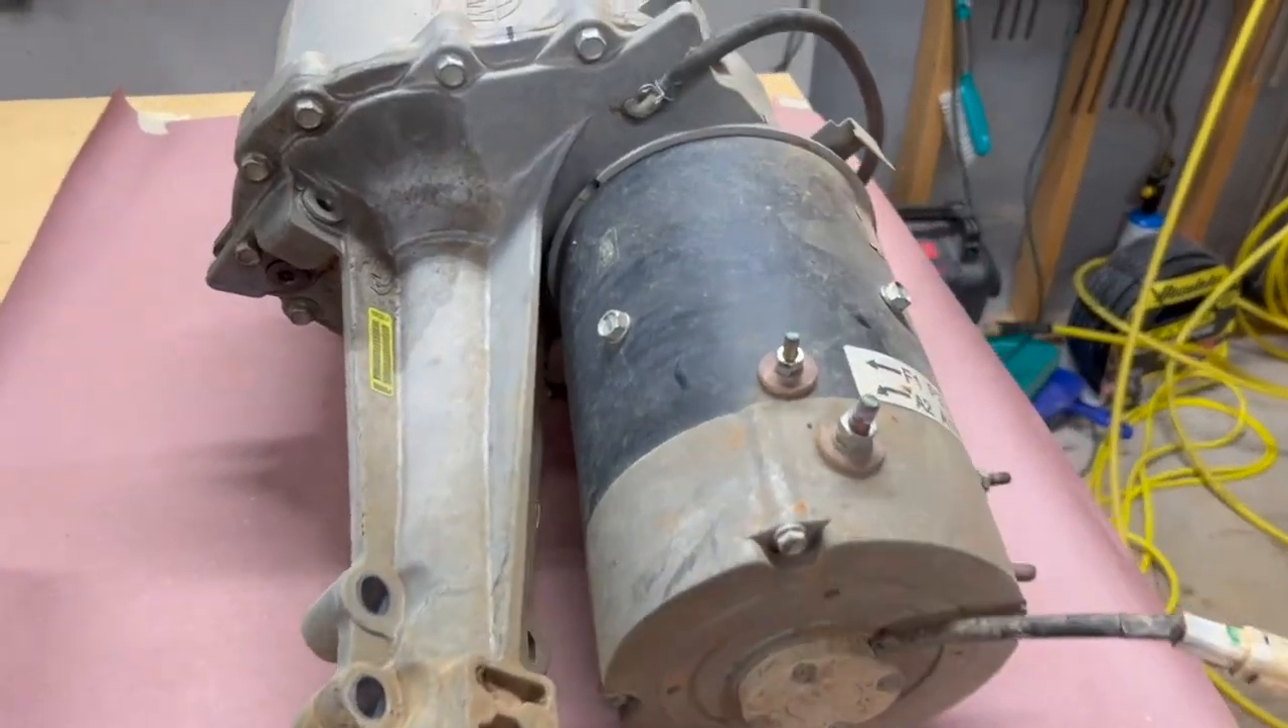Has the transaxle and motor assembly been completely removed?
Yes.